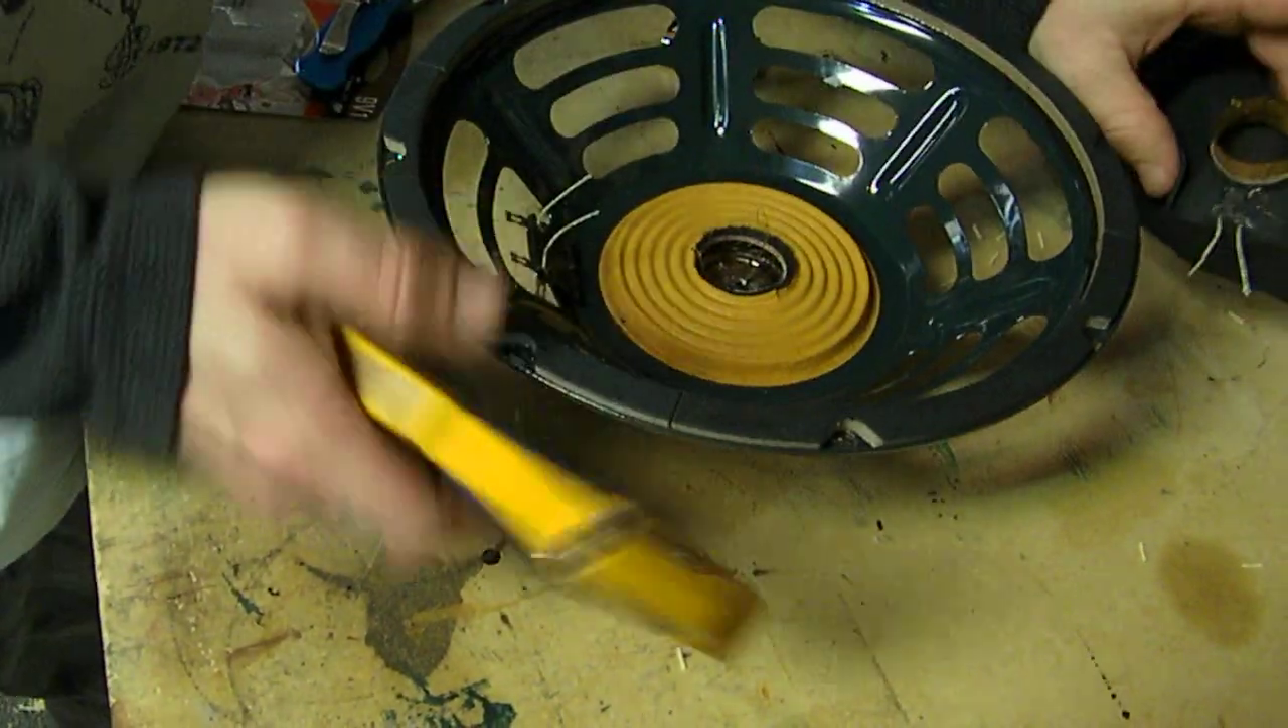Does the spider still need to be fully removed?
Yes.